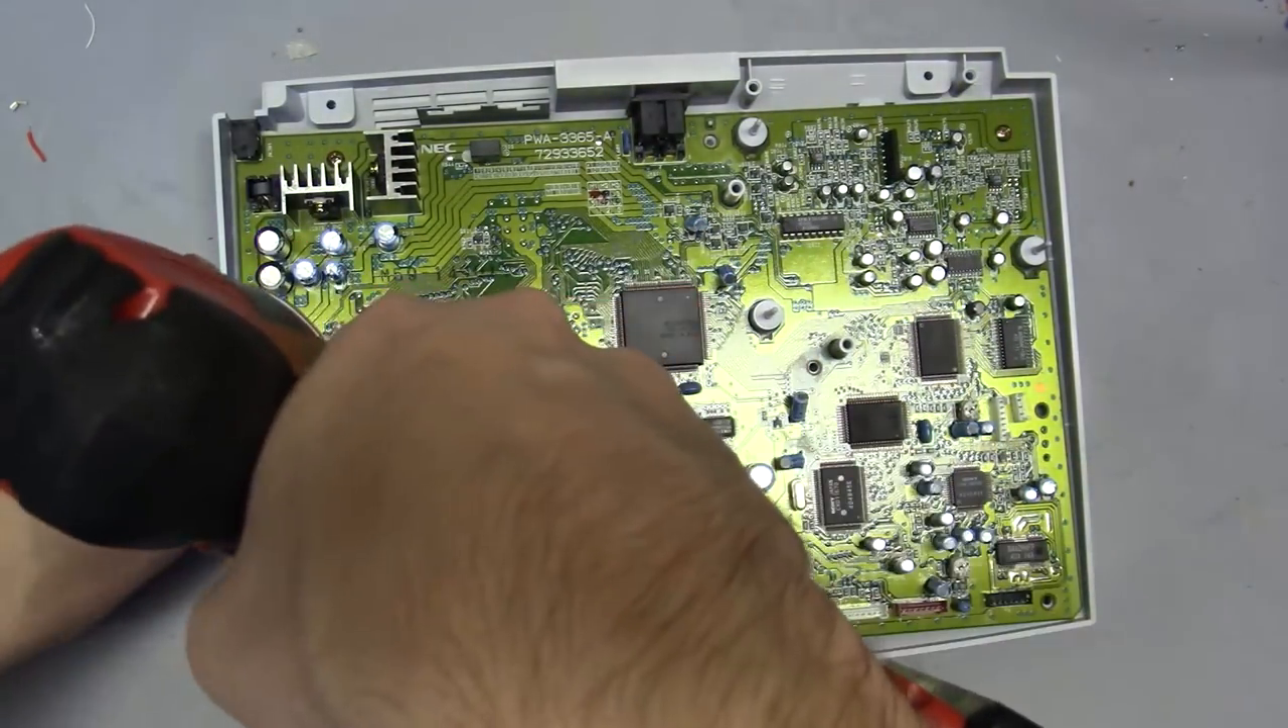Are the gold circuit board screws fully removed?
No.